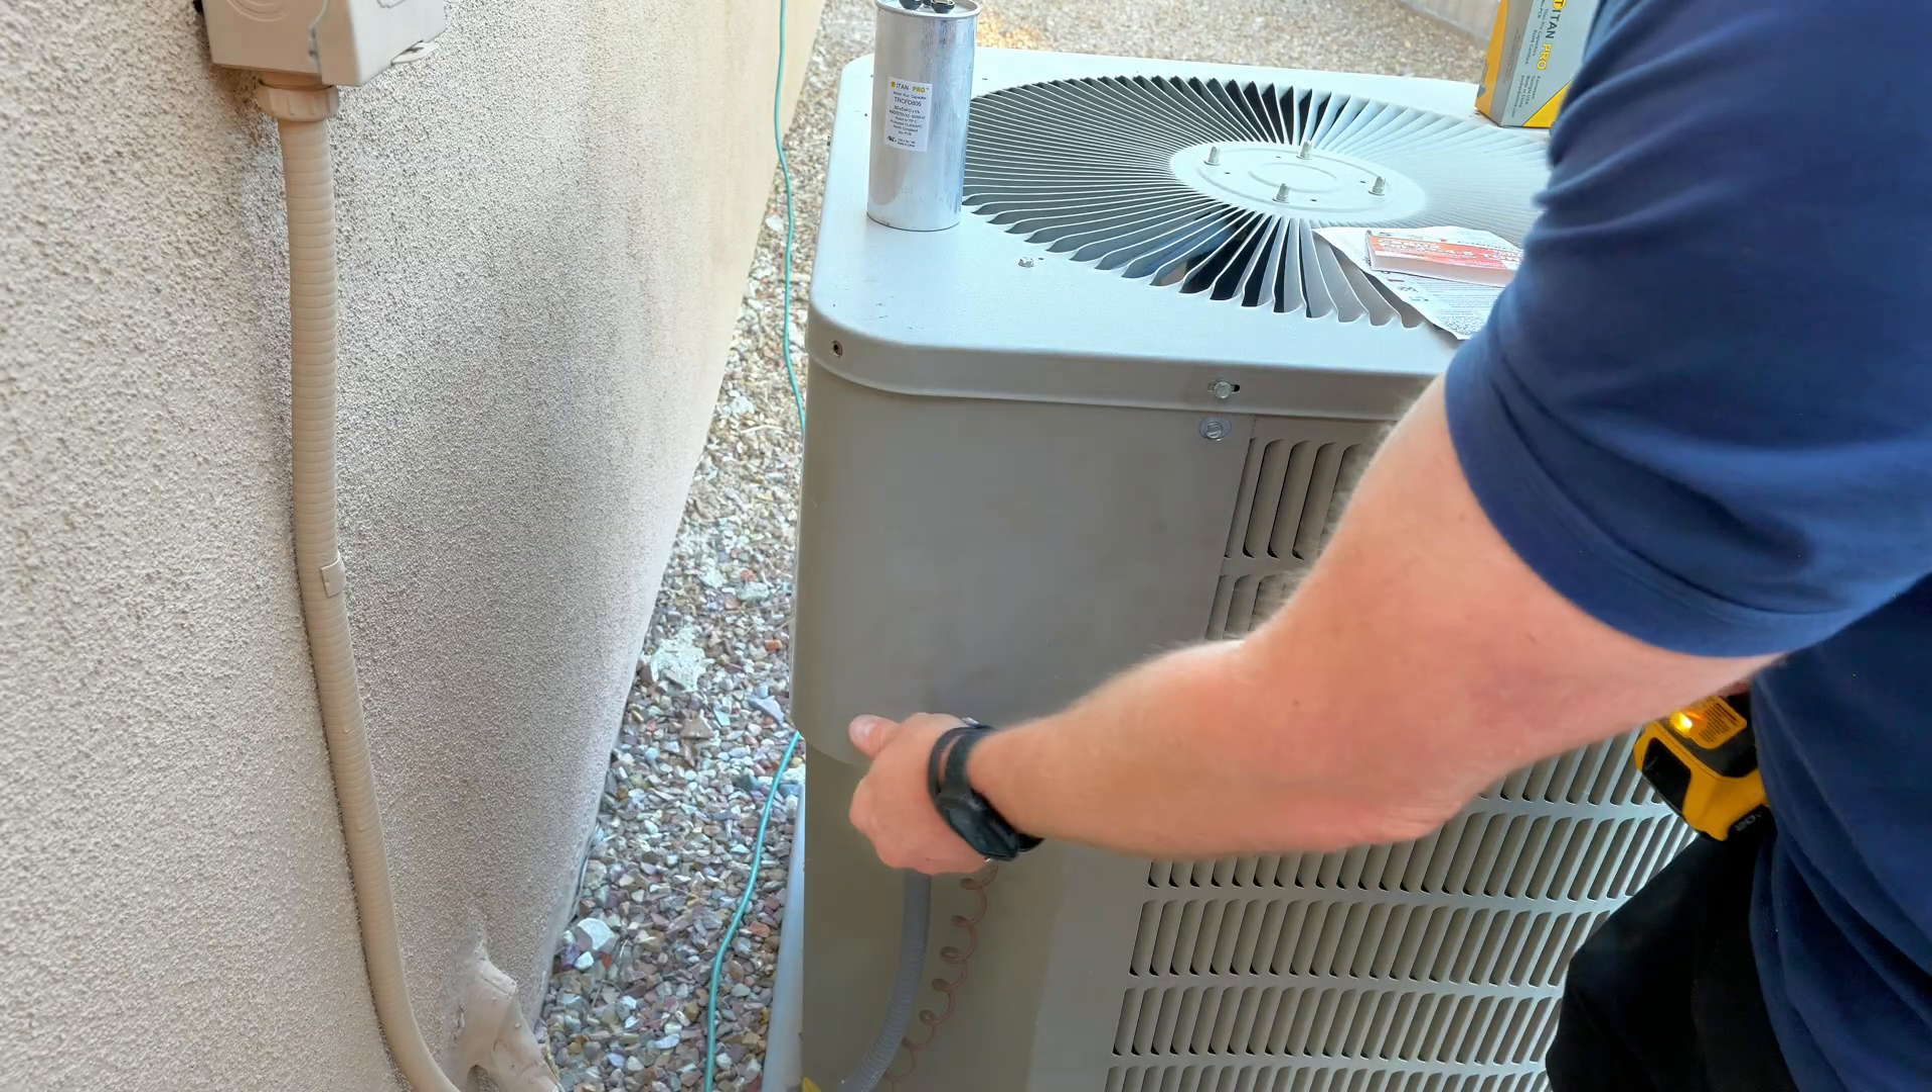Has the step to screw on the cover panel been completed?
No.